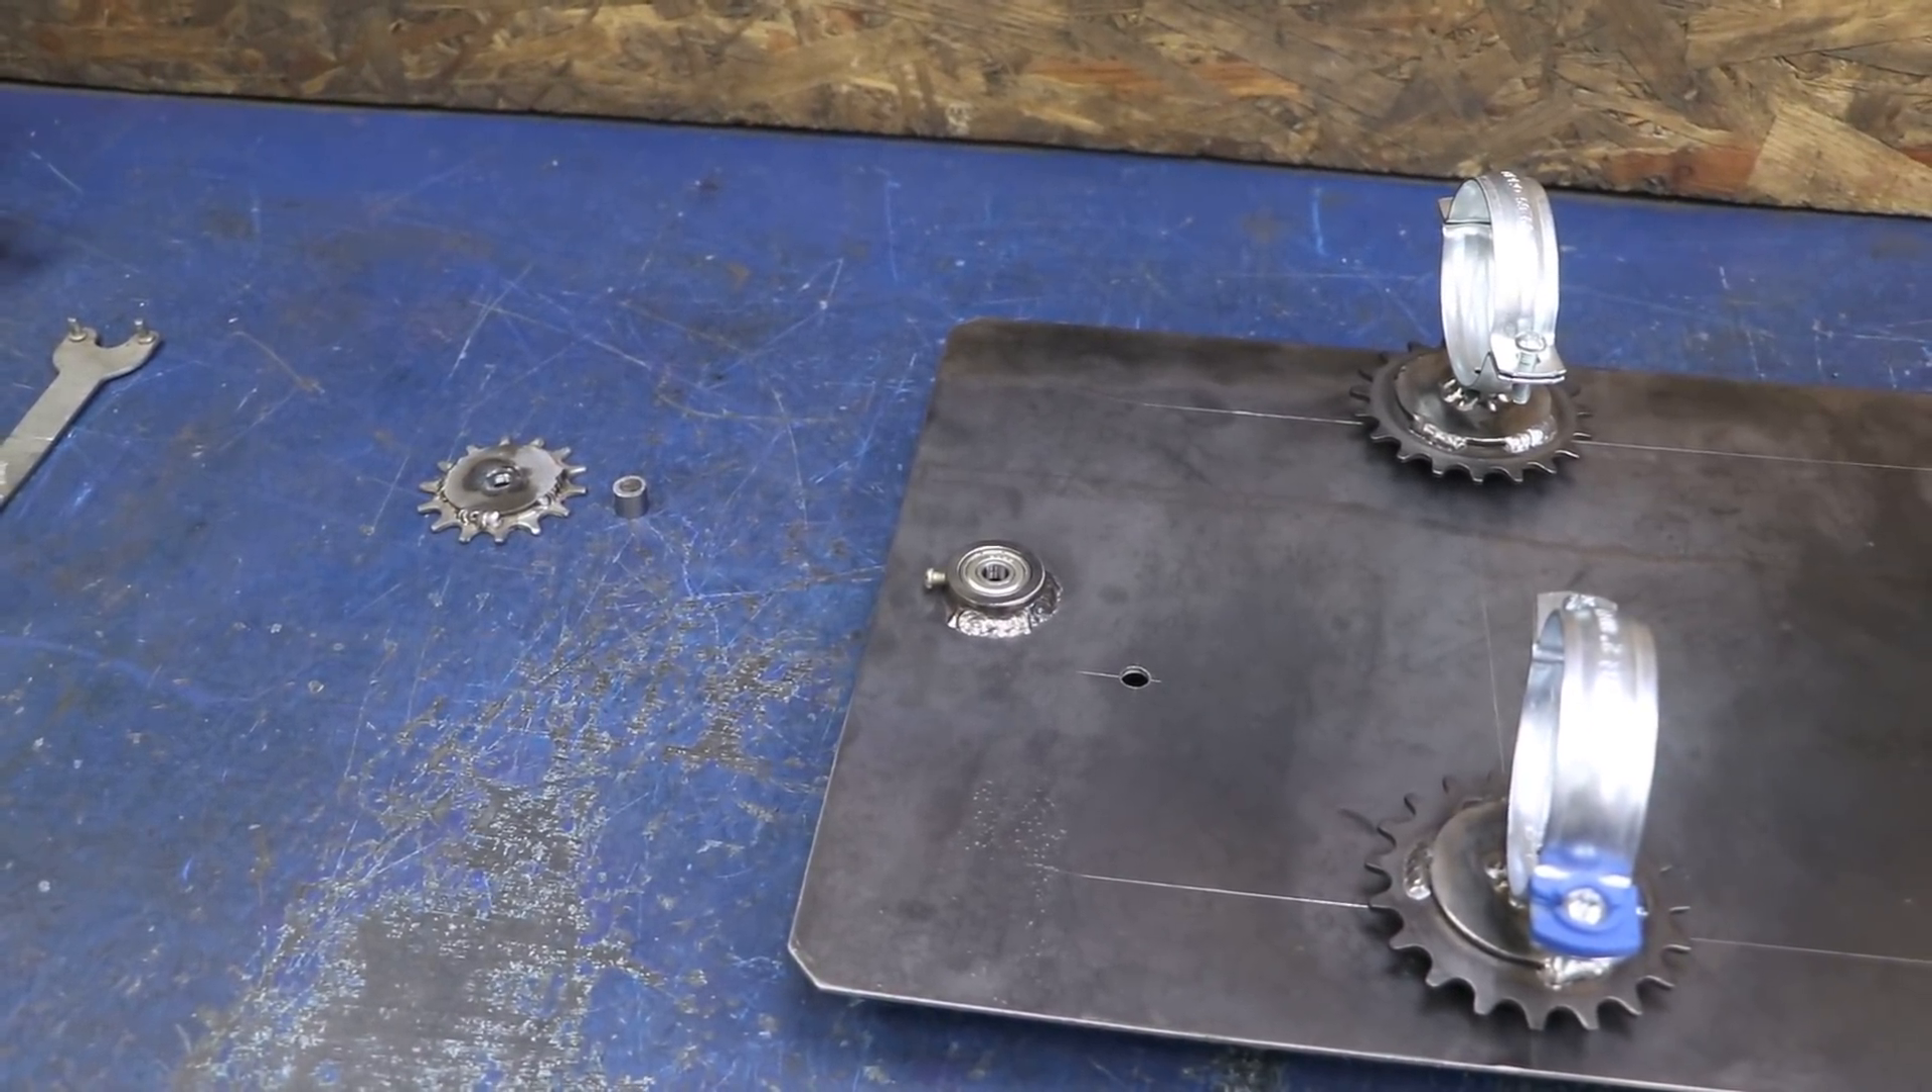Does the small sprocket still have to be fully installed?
Yes.